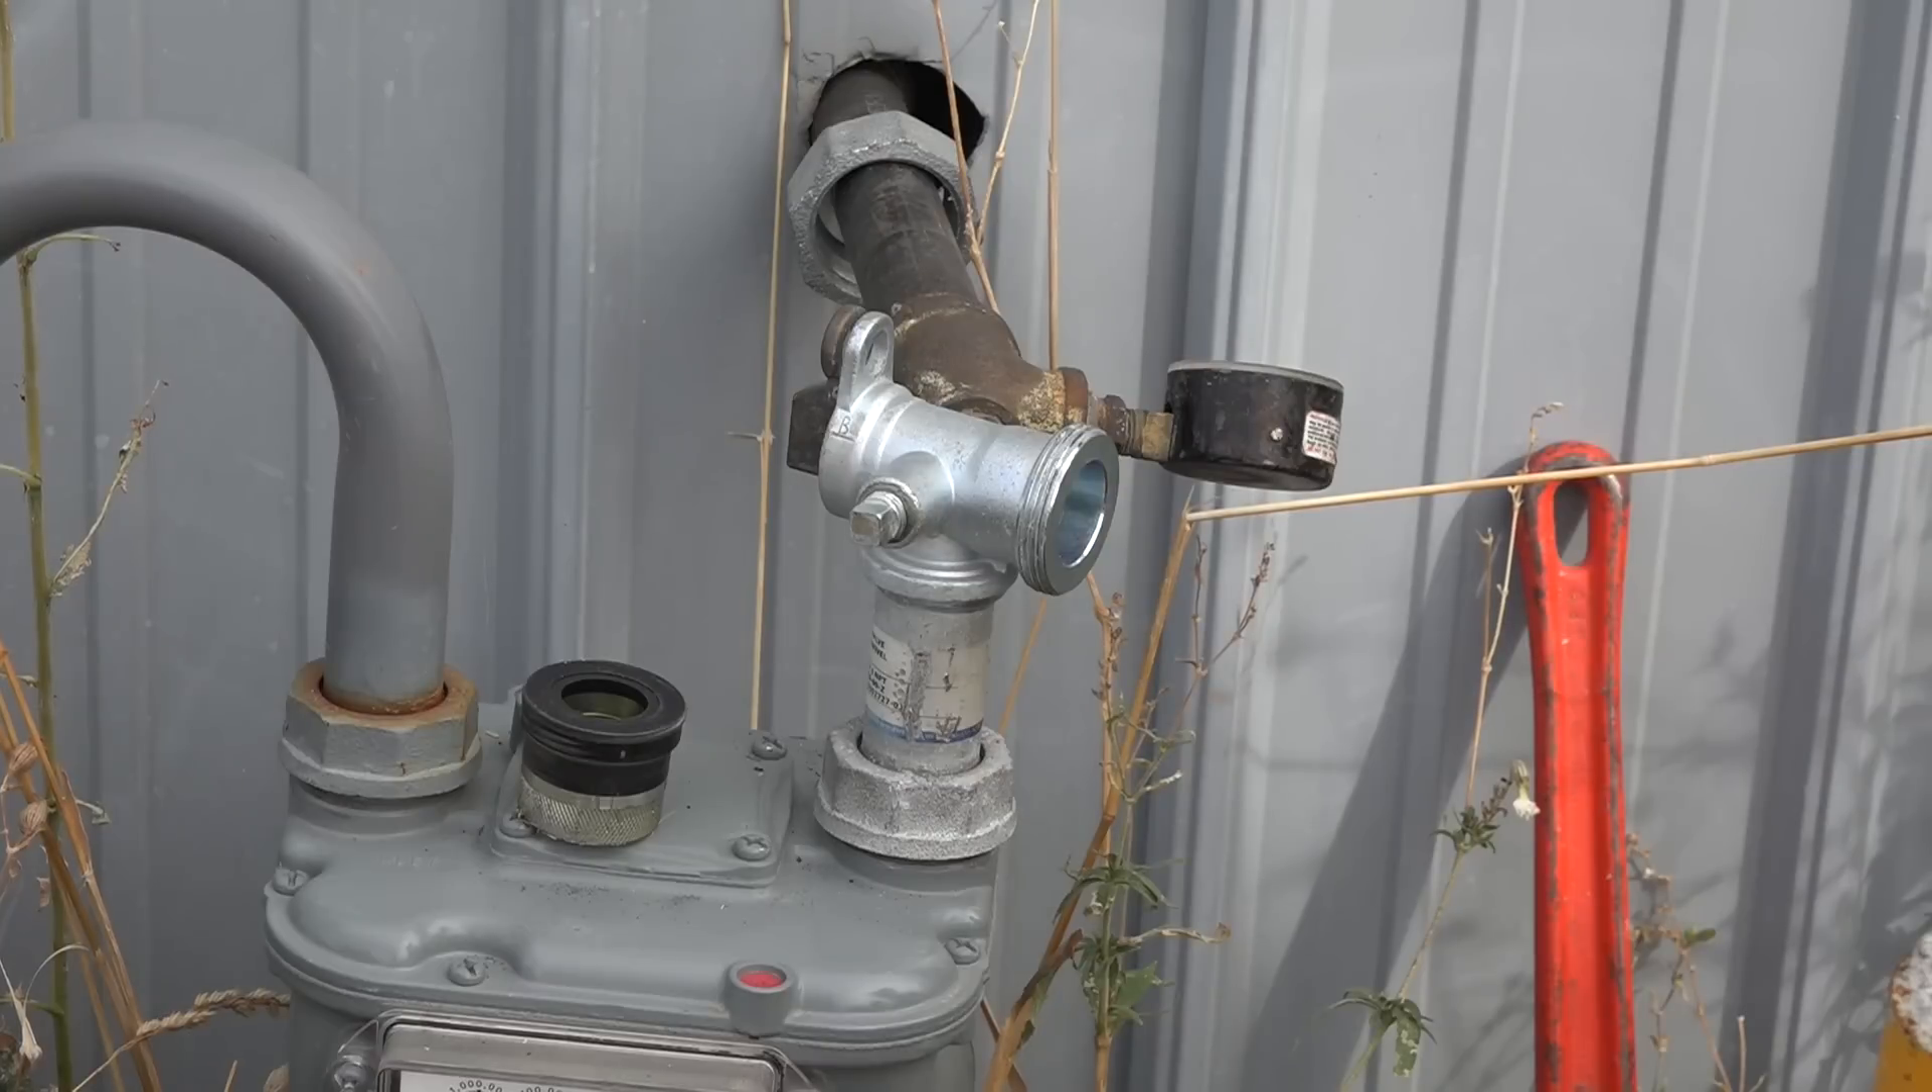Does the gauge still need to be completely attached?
No.